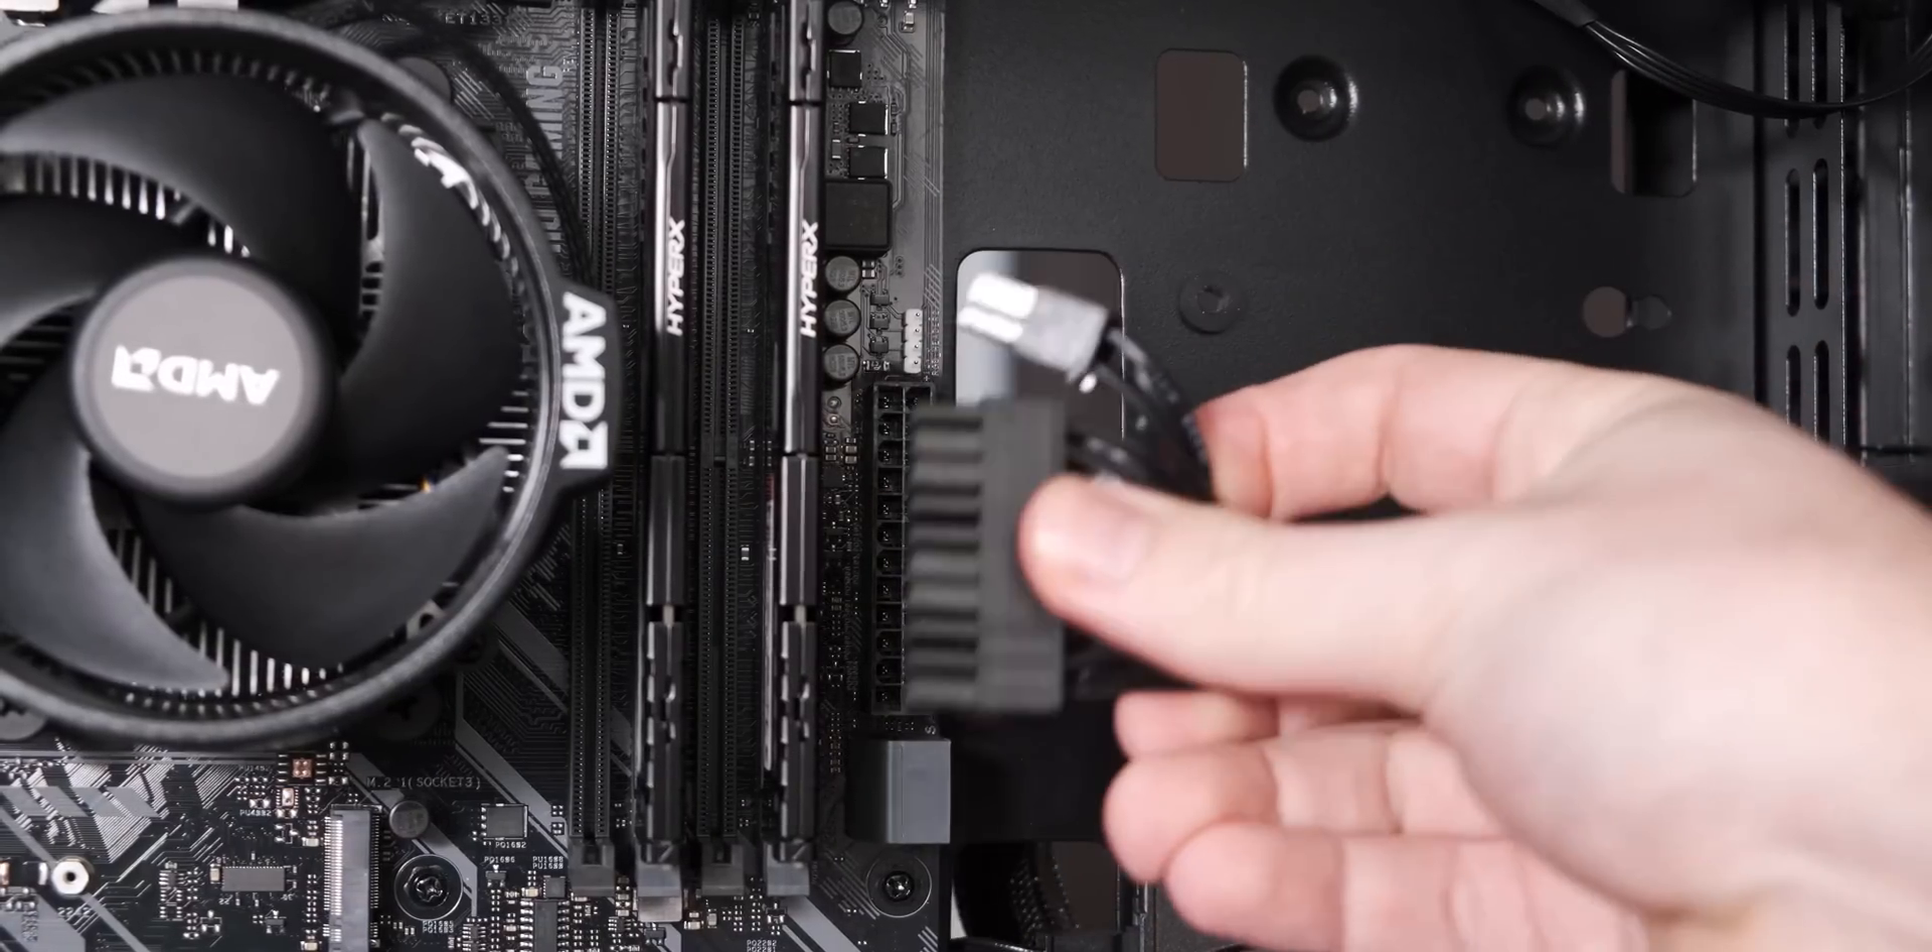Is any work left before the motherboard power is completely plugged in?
Yes.